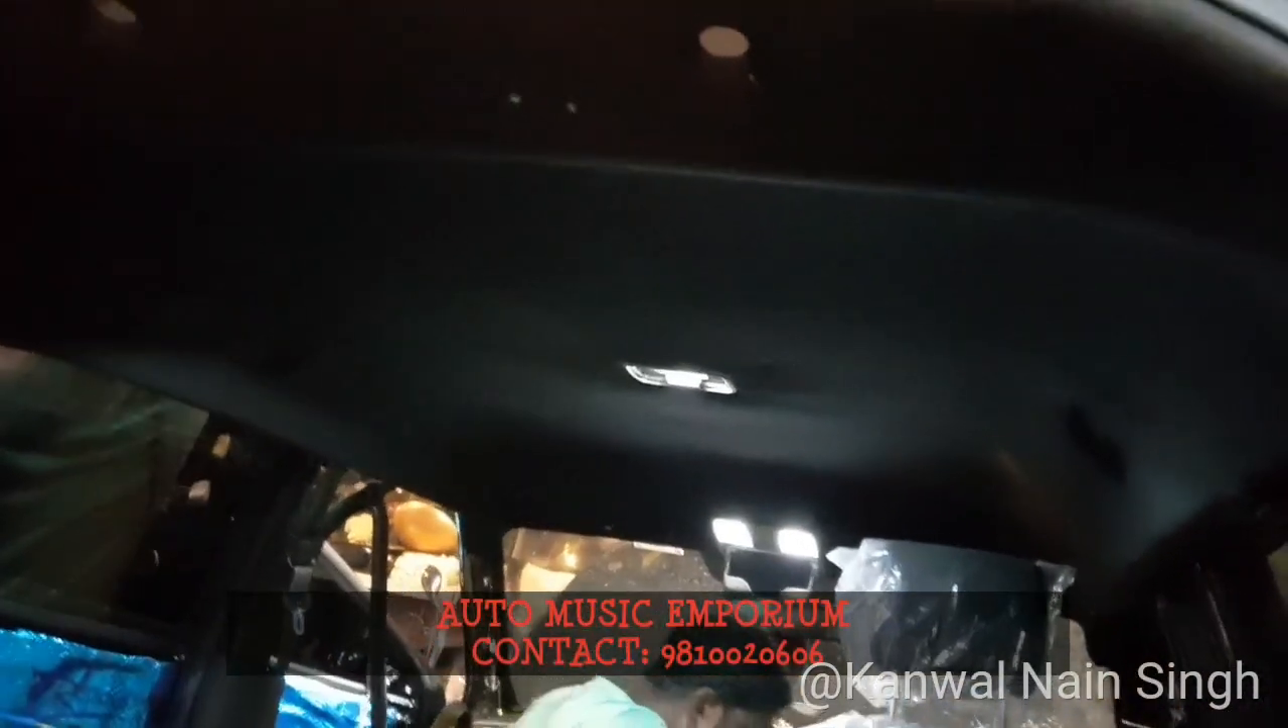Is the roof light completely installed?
Yes.